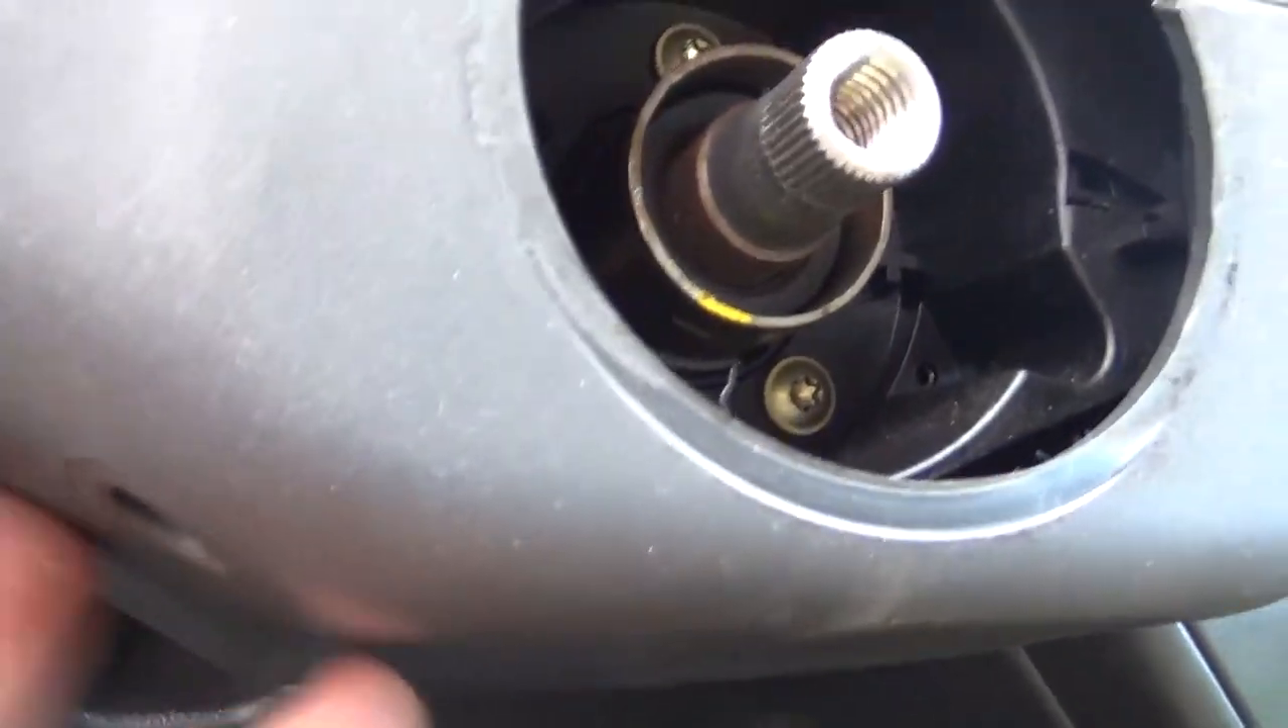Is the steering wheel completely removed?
Yes.